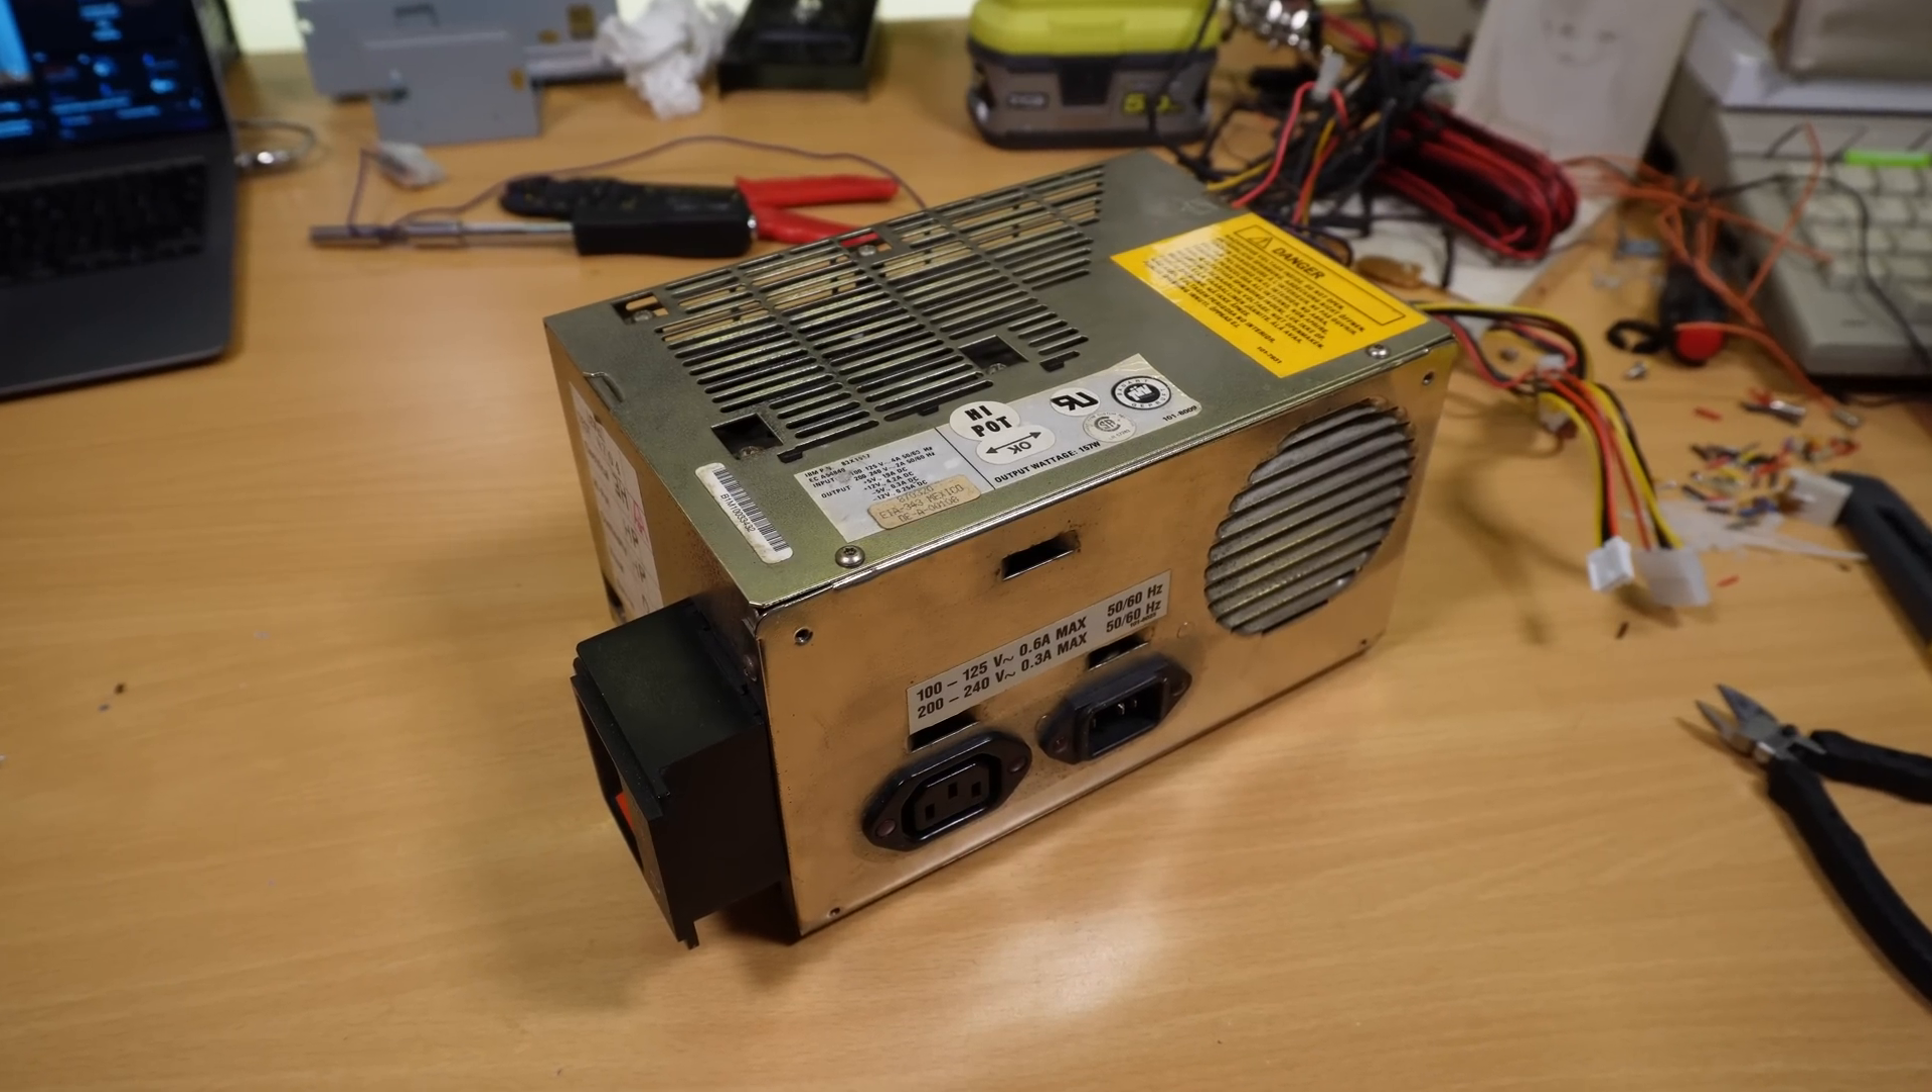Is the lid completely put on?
Yes.